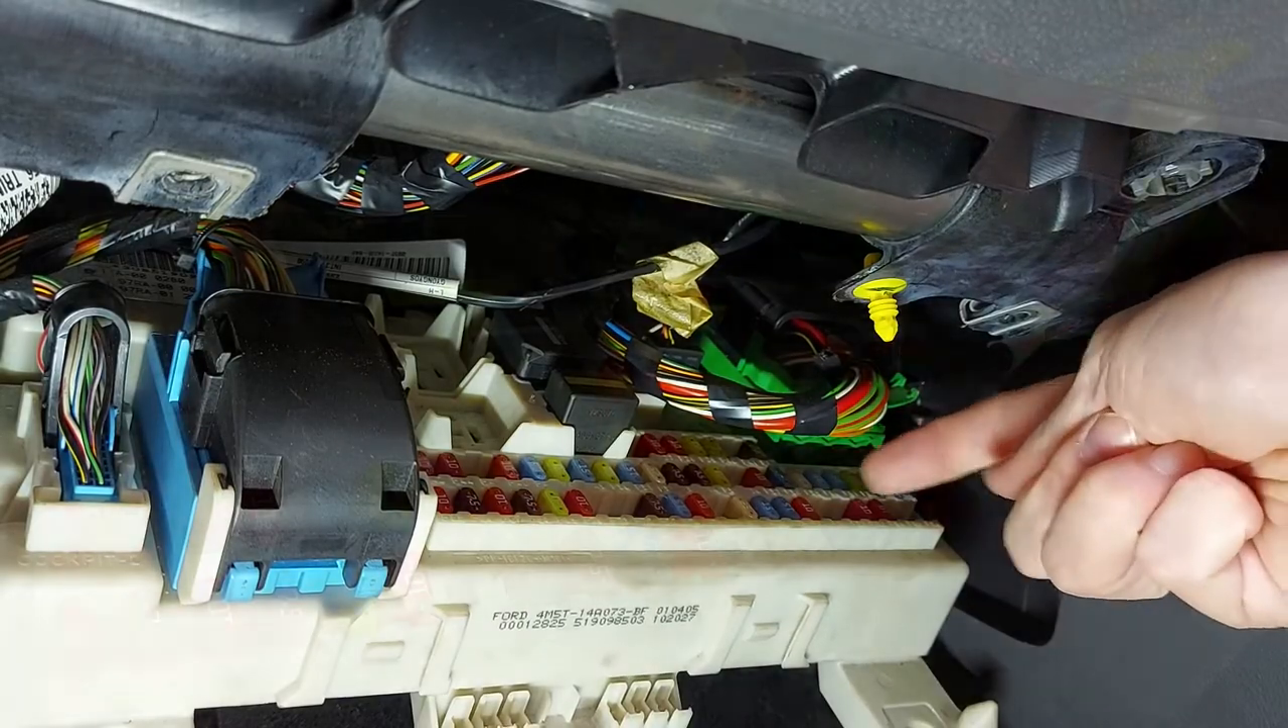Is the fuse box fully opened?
Yes.